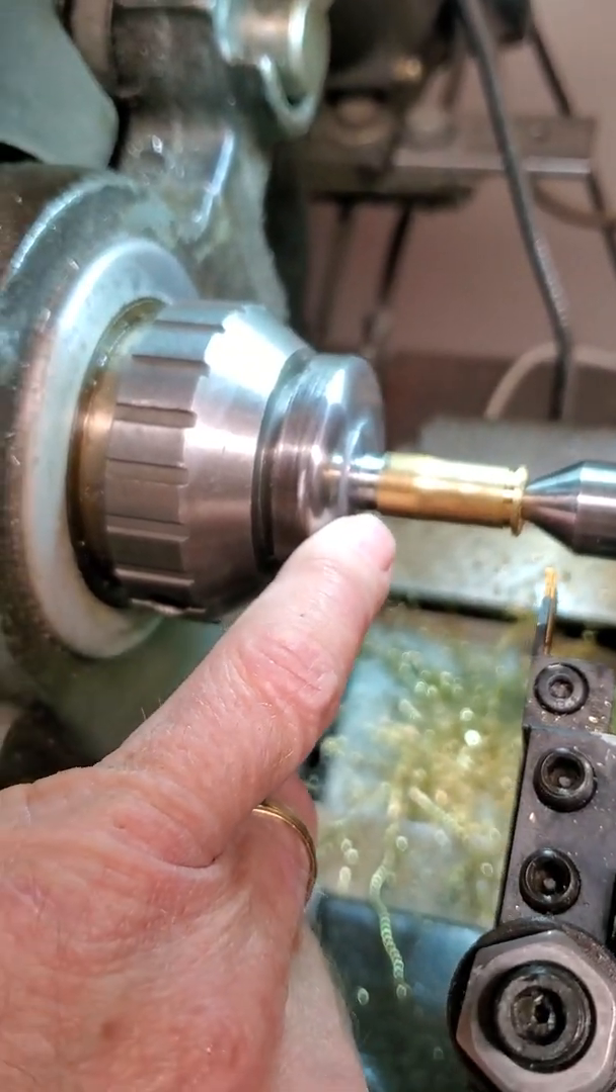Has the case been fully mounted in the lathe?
Yes.